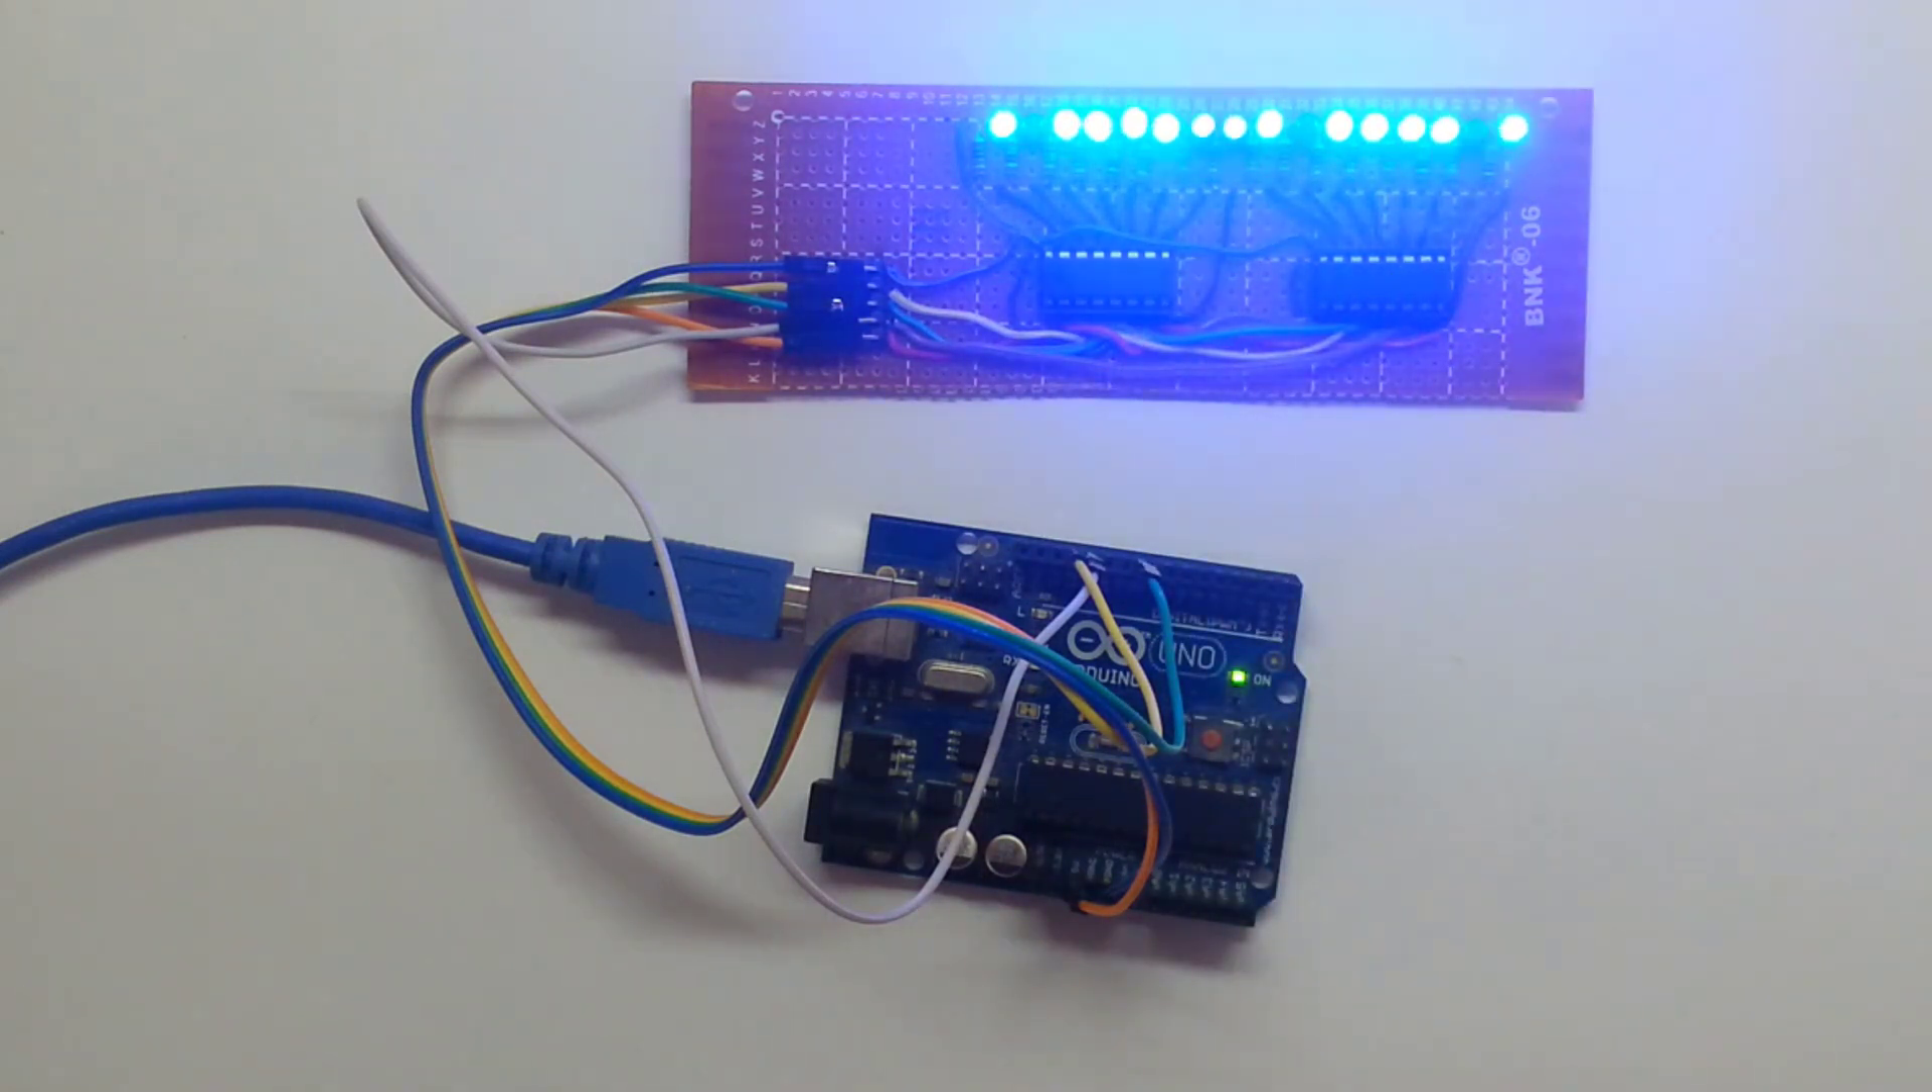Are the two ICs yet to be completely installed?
No.